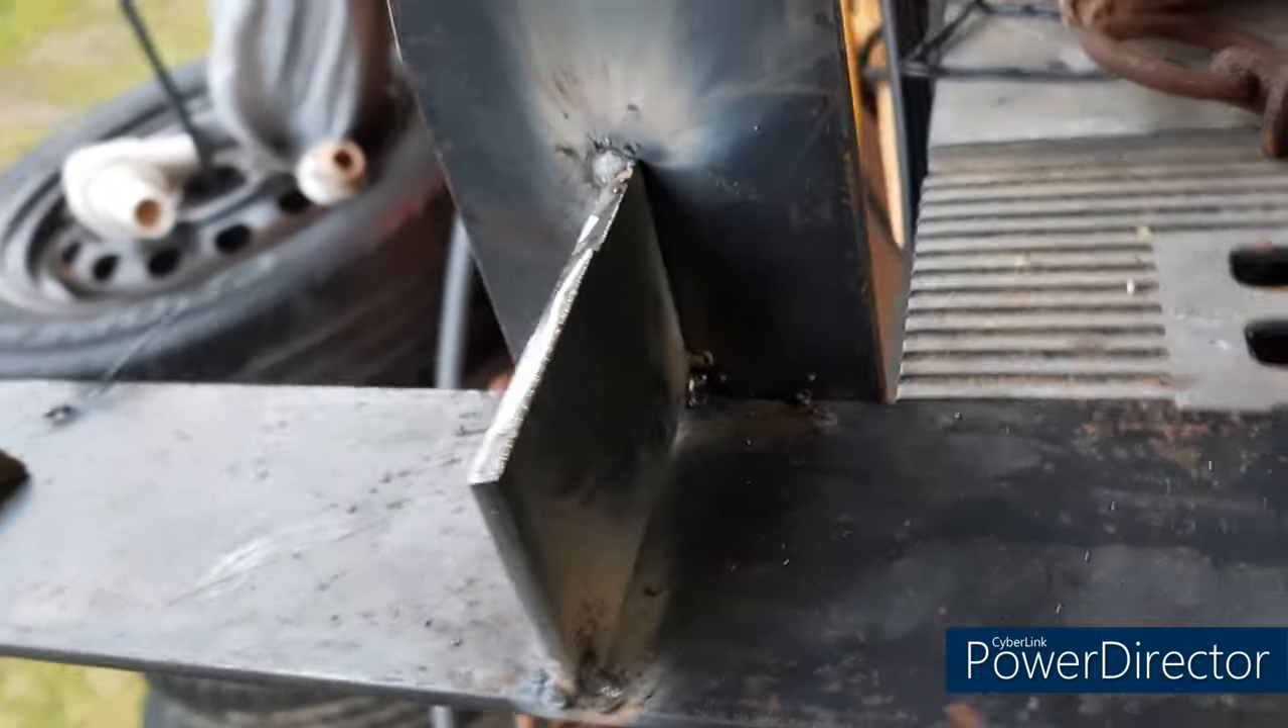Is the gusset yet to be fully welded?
Yes.